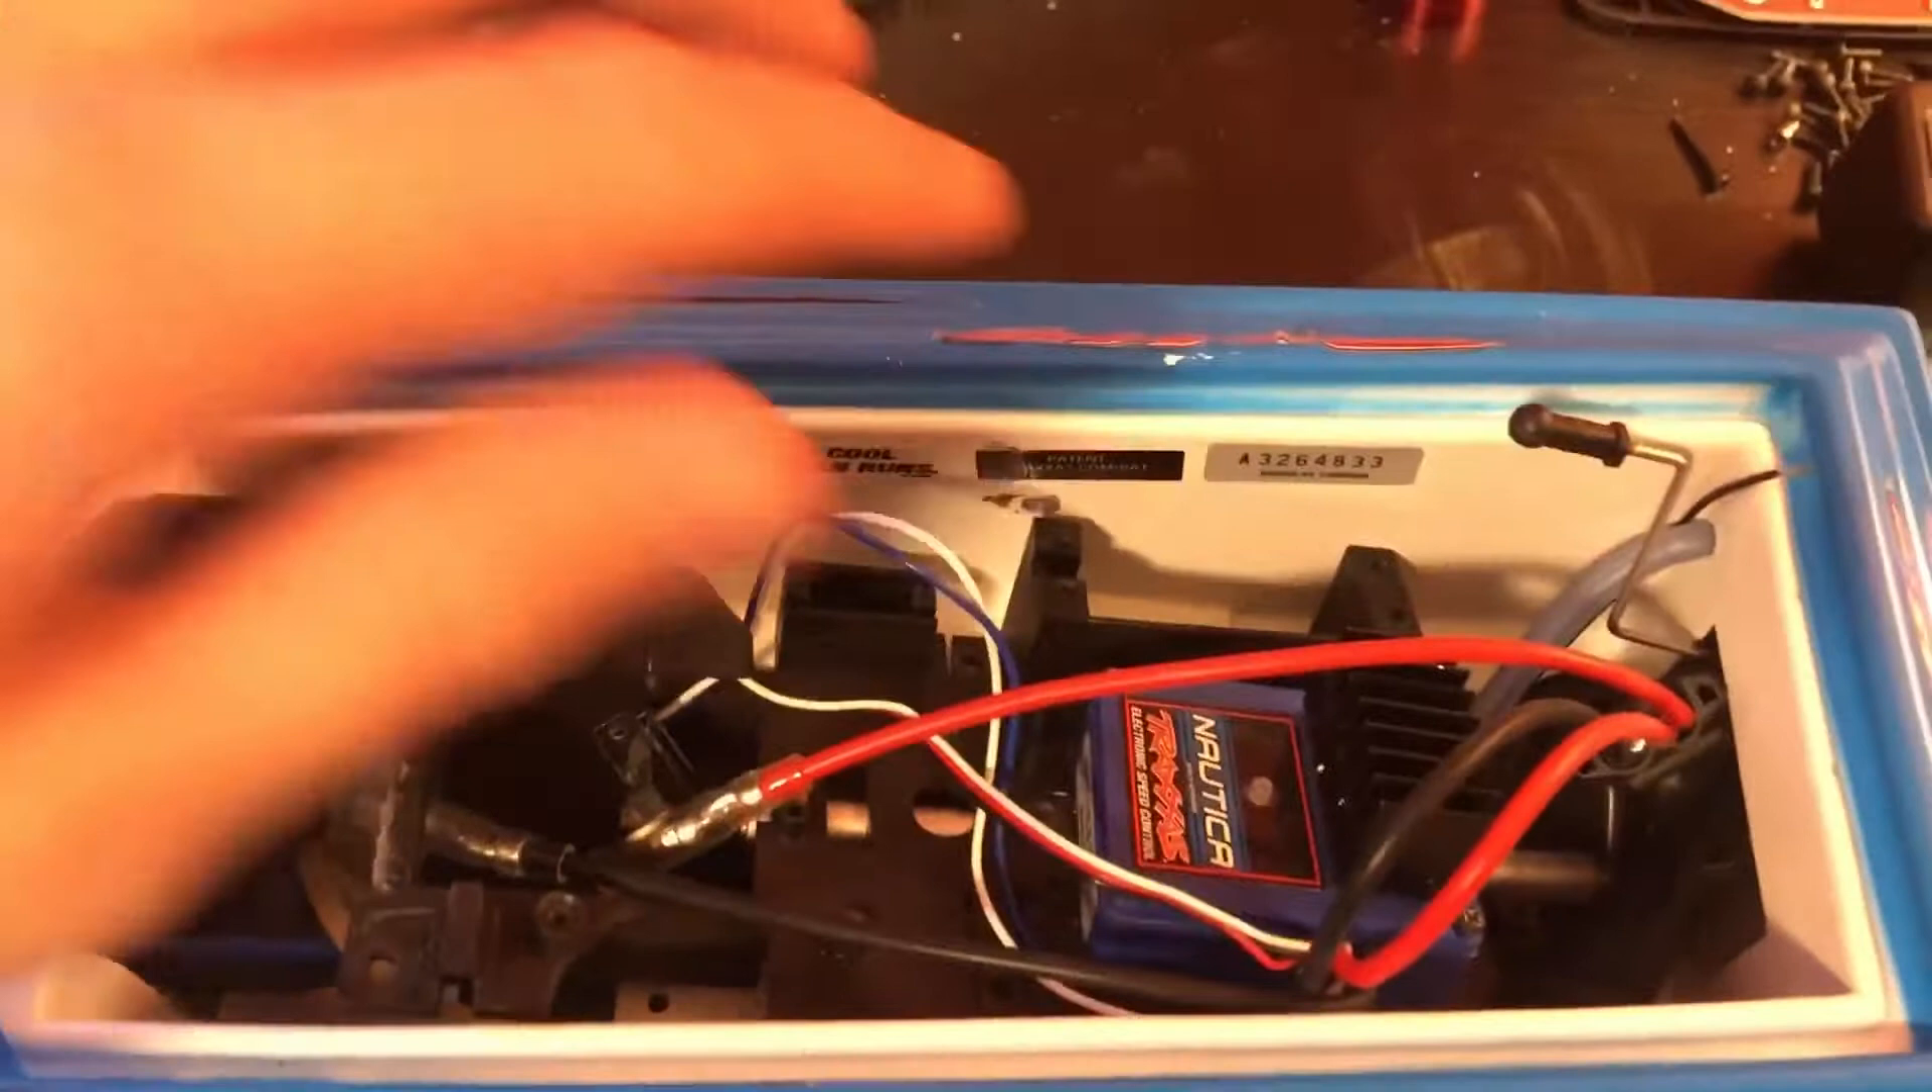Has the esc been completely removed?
No.